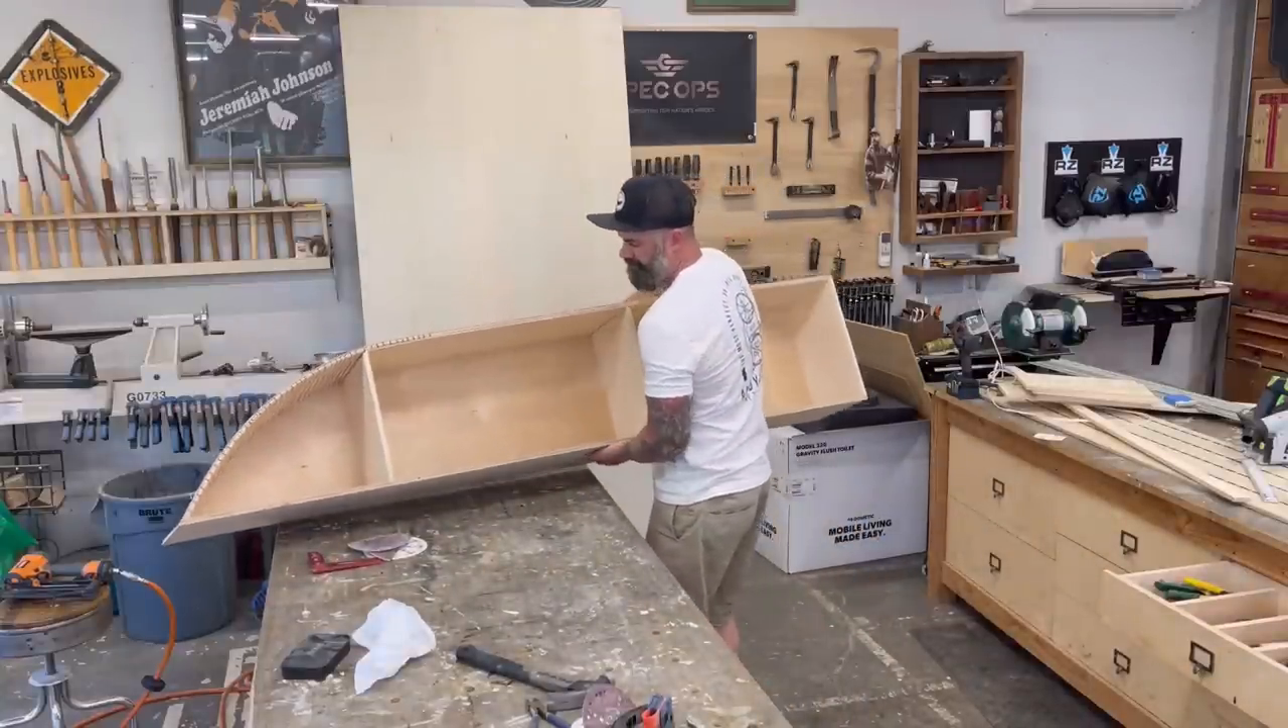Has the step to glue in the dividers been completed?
Yes.